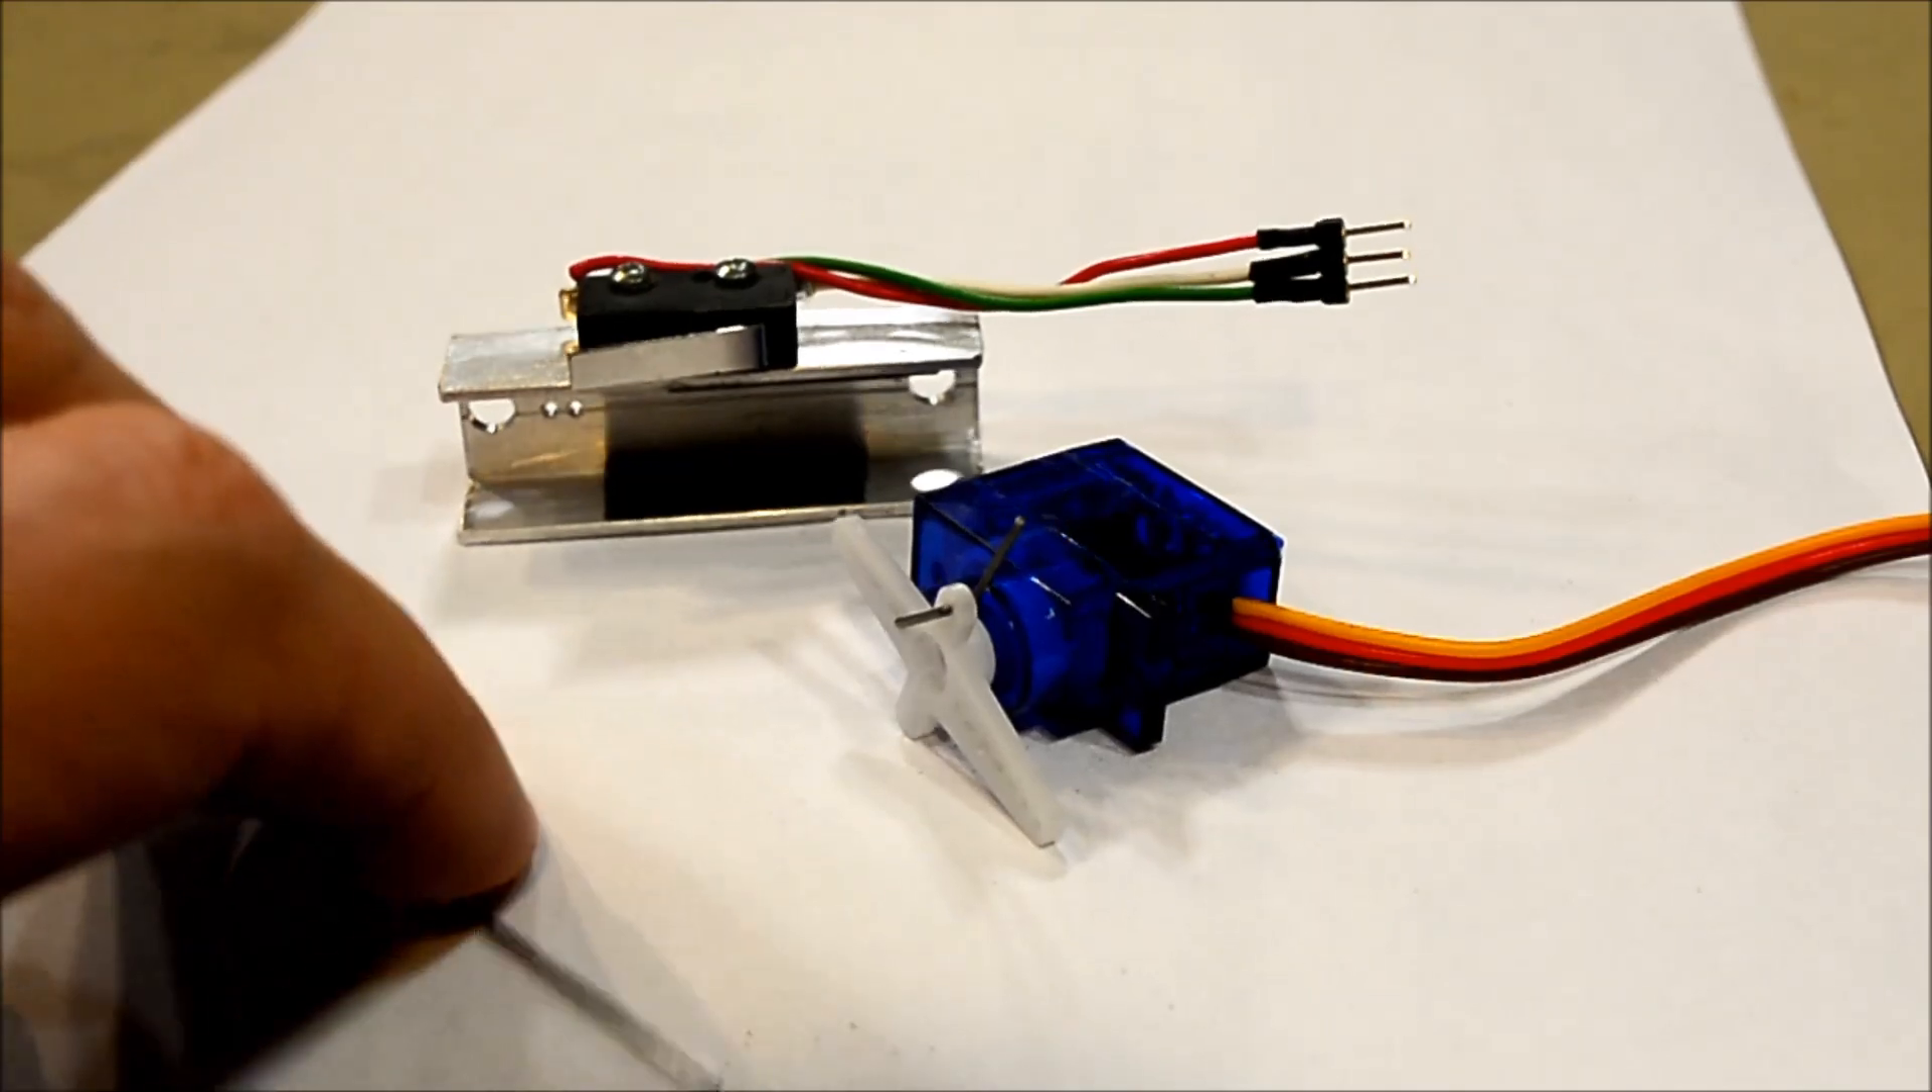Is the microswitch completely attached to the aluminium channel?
Yes.